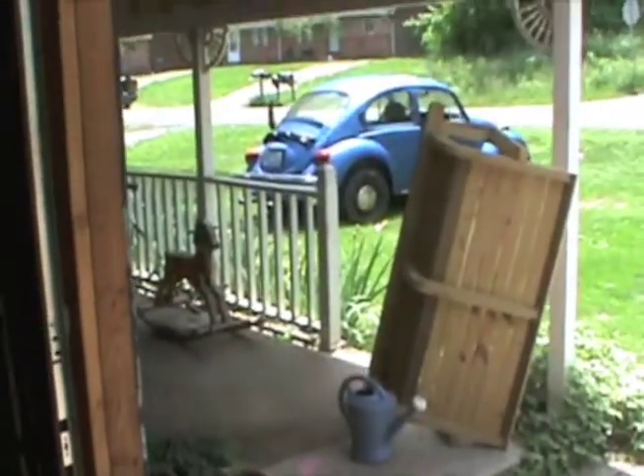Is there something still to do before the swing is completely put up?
Yes.